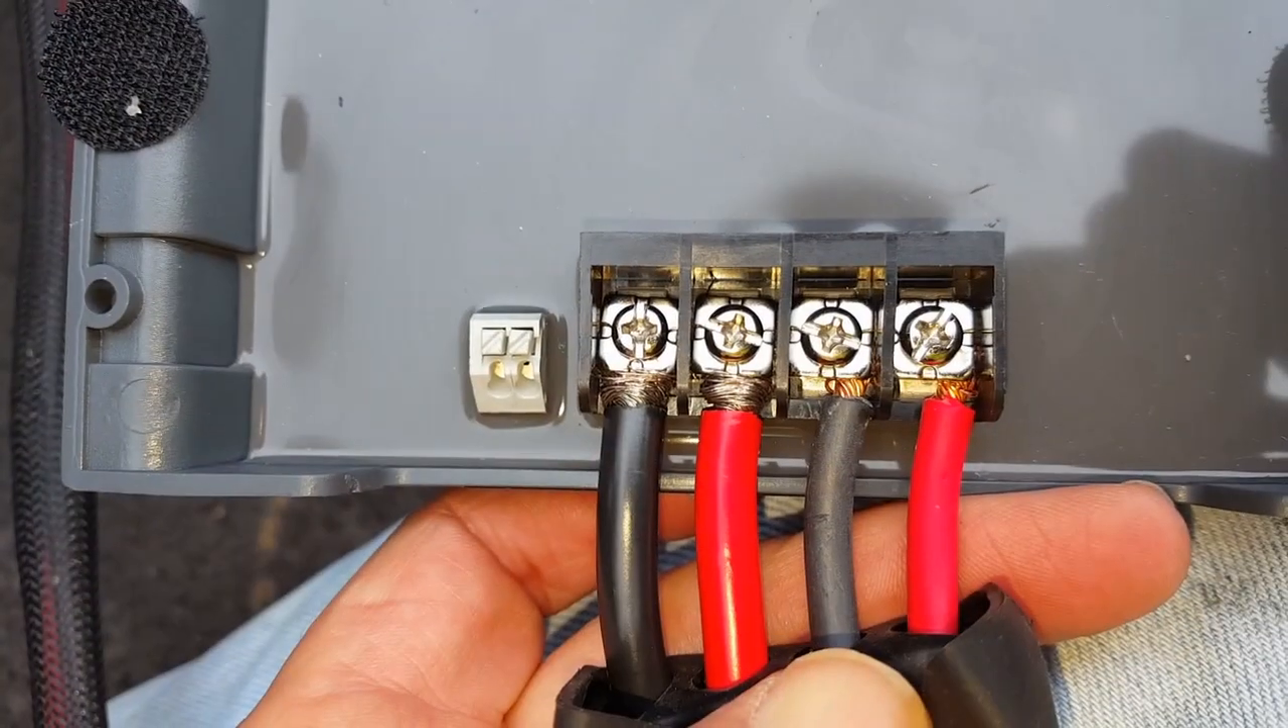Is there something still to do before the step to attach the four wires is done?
No.